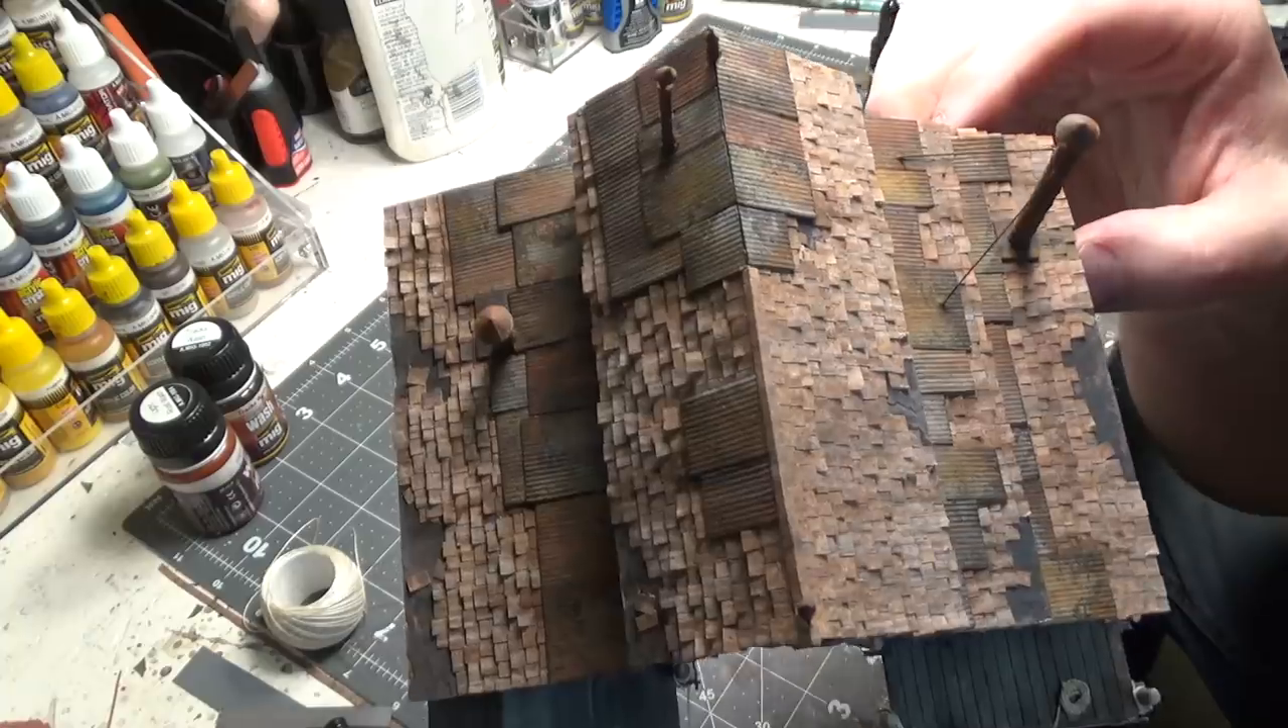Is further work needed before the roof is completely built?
No.